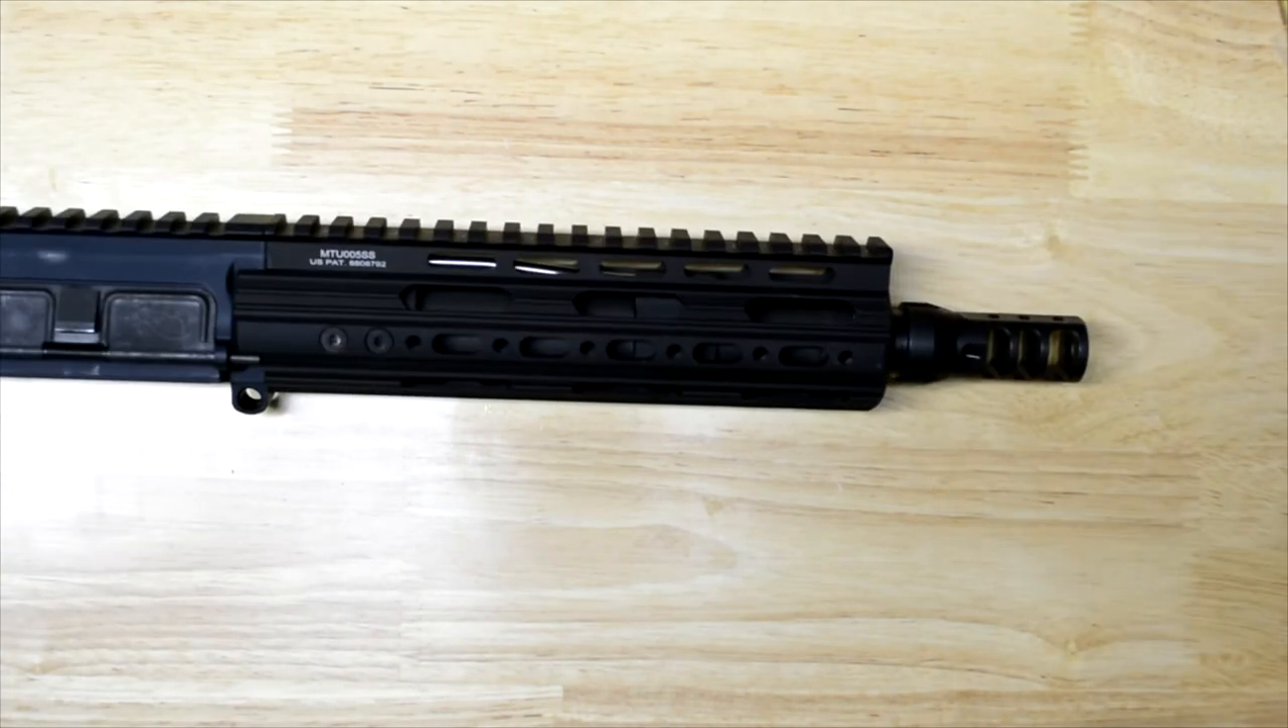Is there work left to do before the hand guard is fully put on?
No.